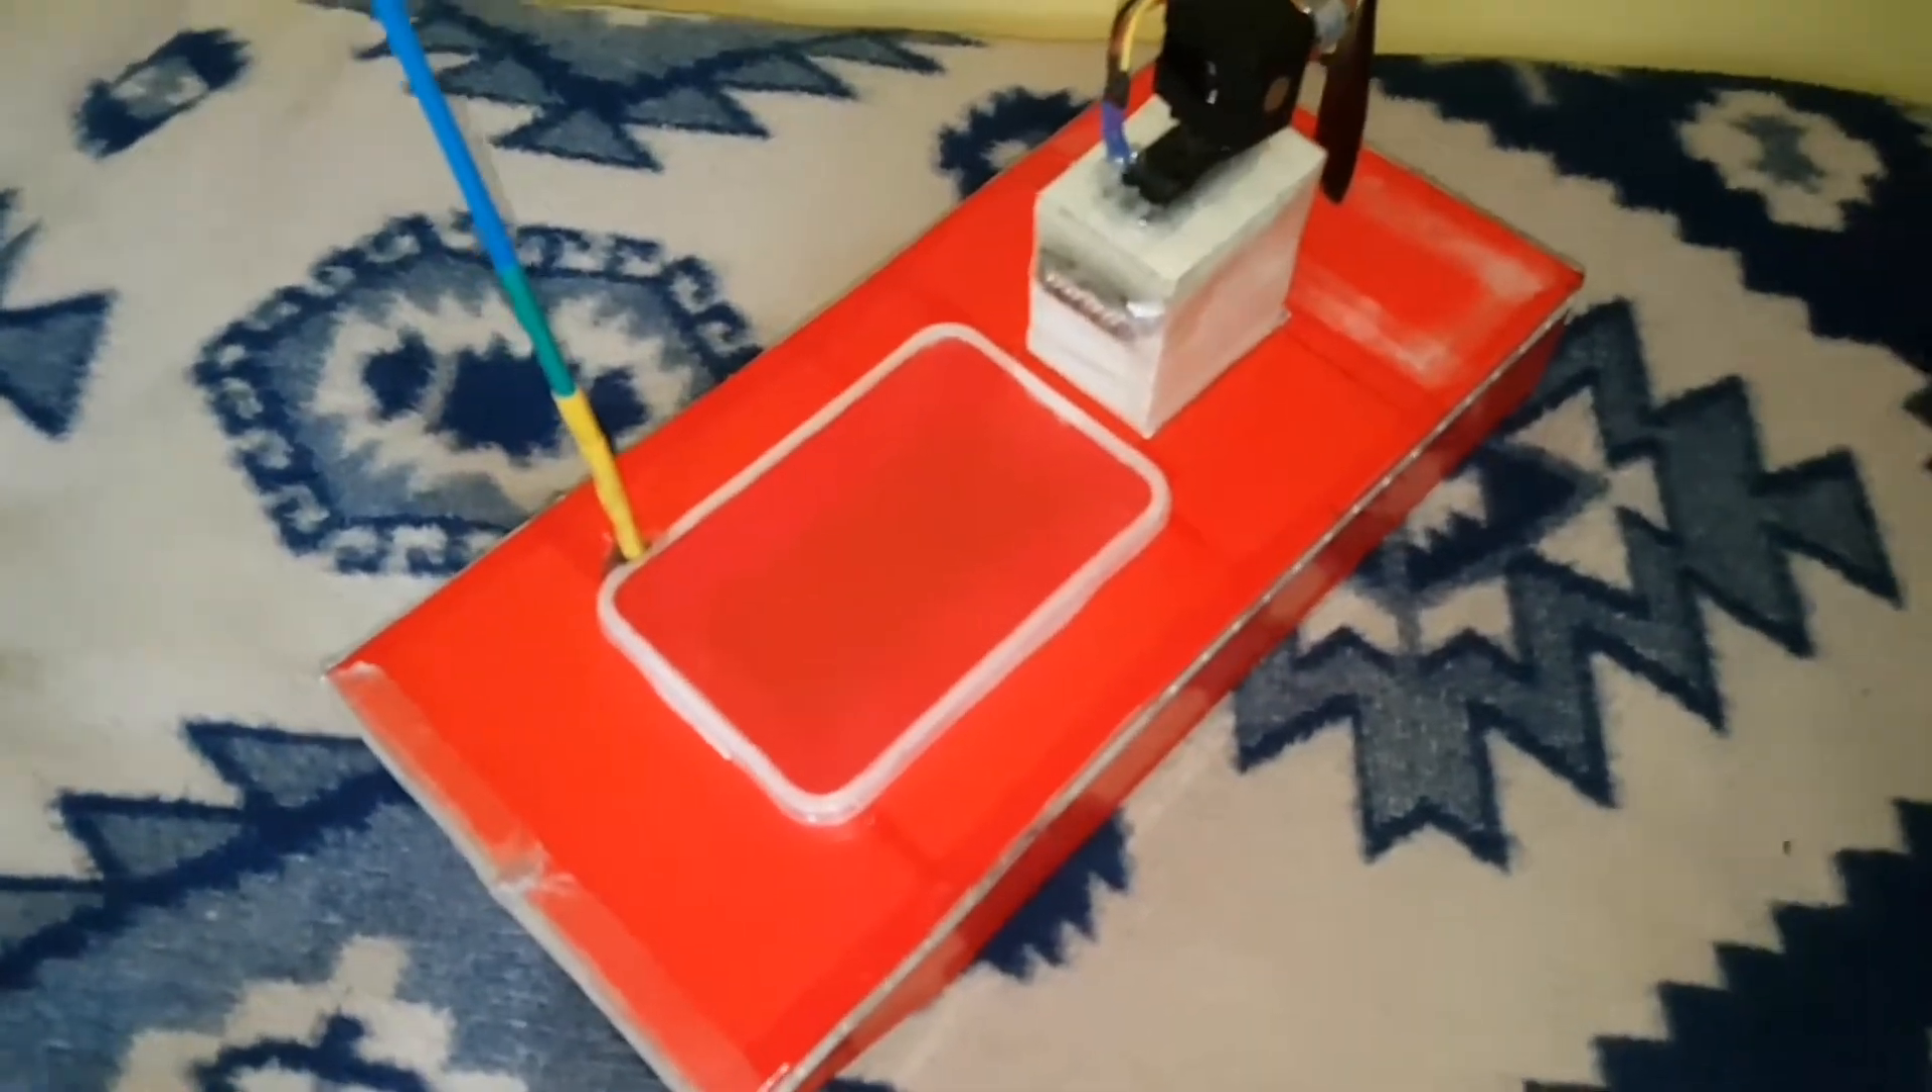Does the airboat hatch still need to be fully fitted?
No.